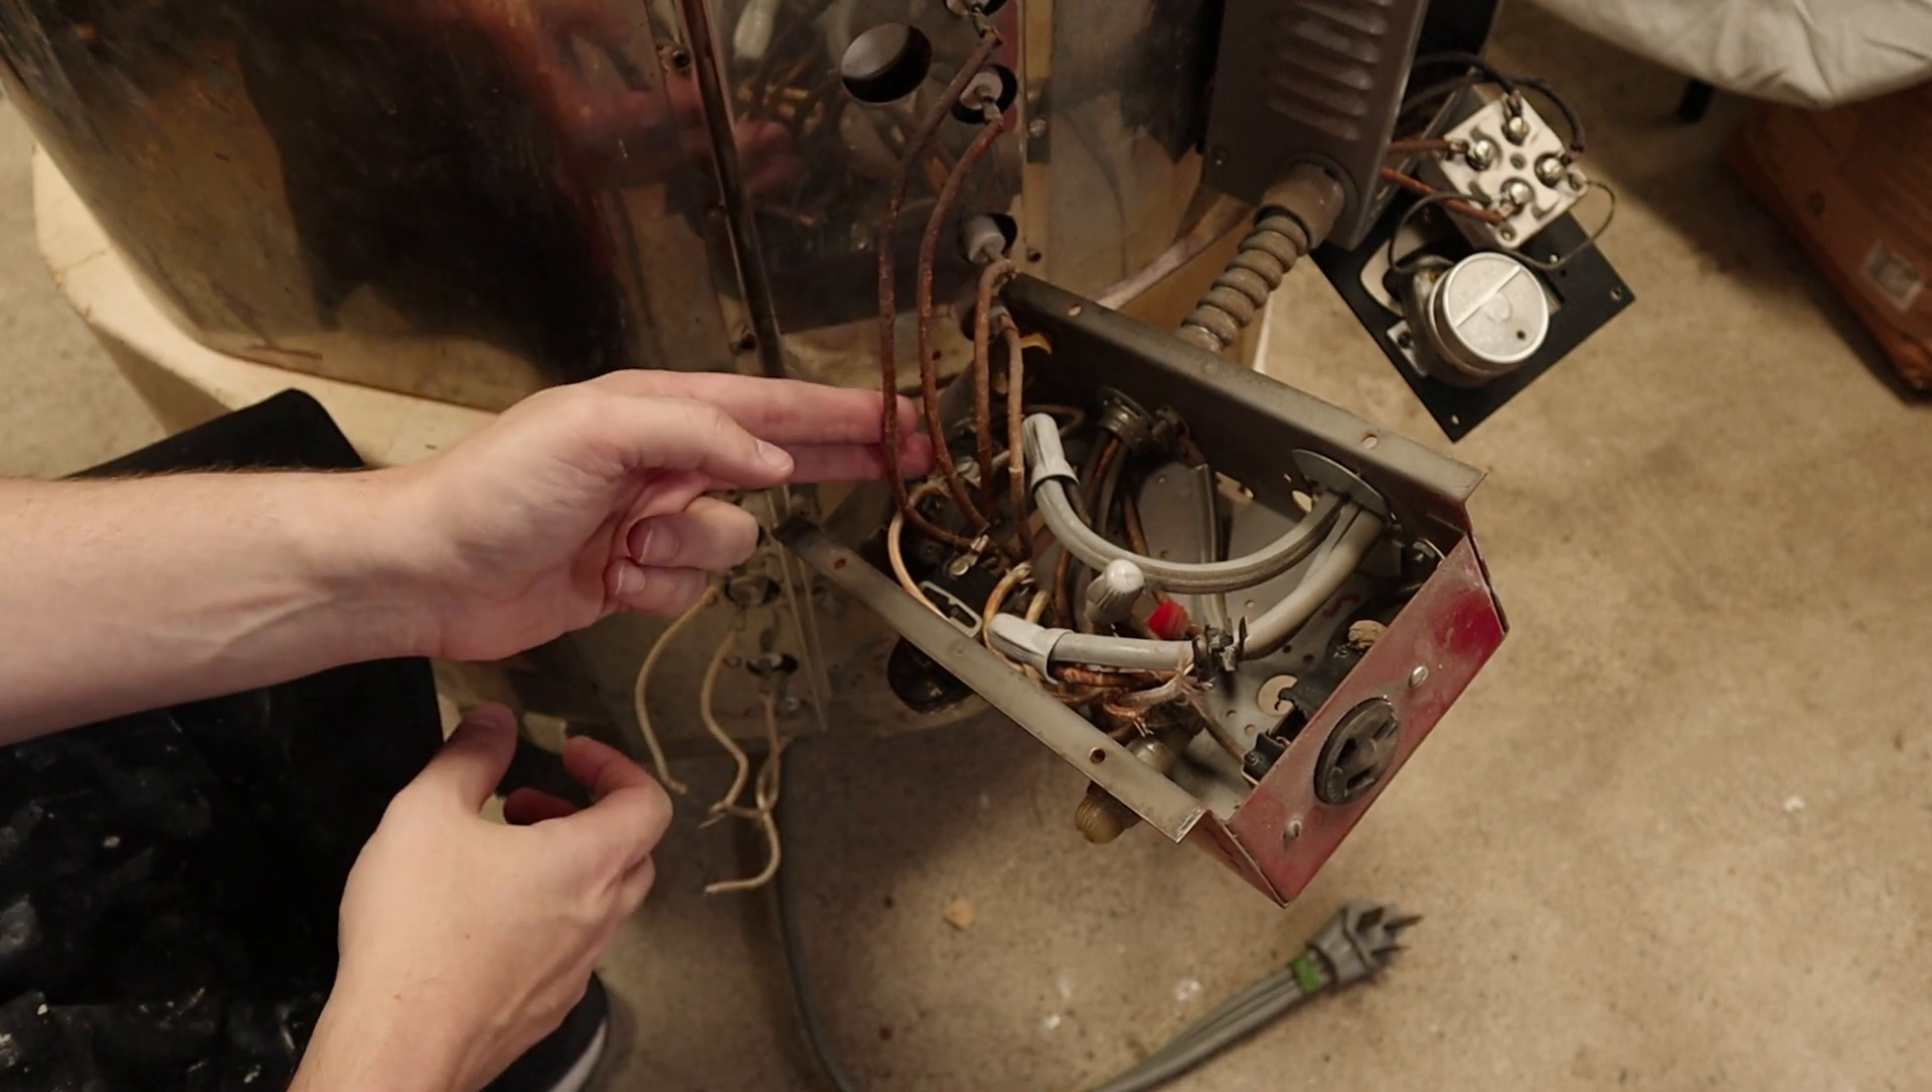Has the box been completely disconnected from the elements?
No.